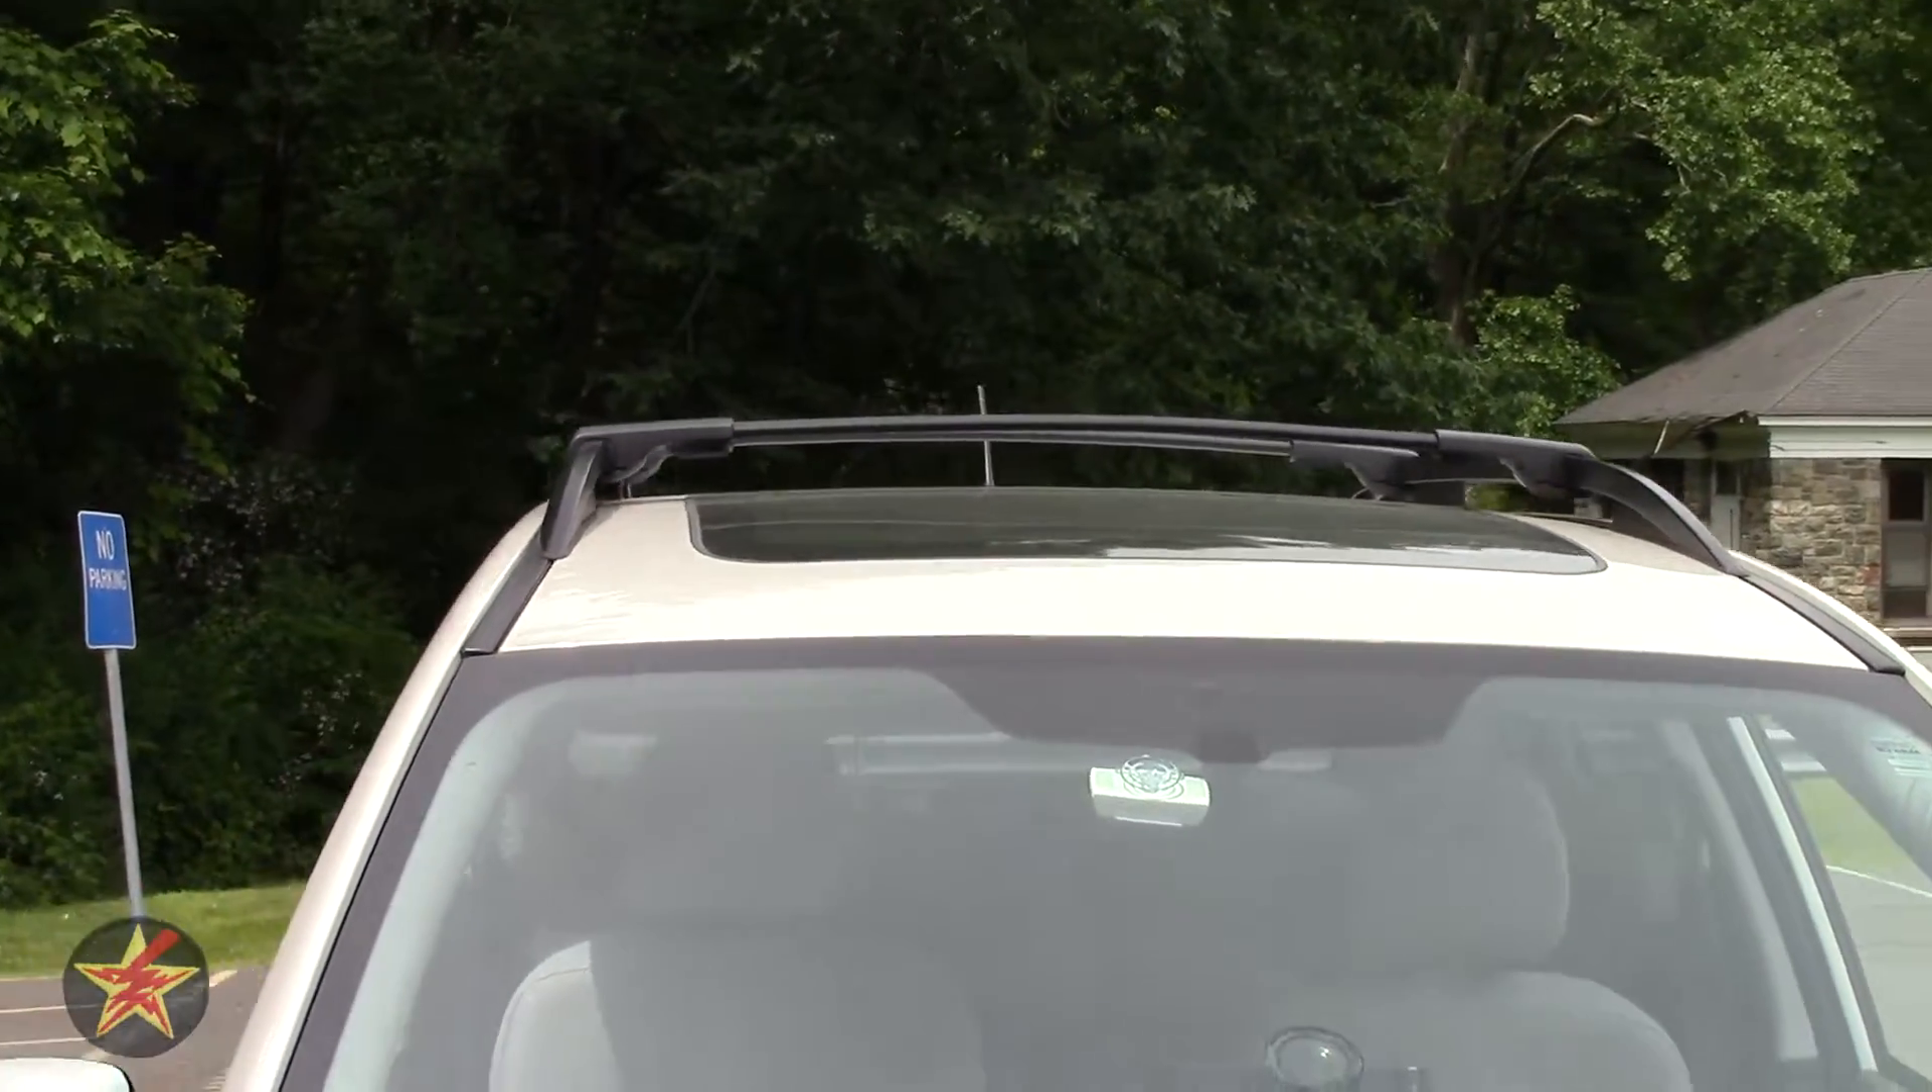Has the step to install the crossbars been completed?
Yes.